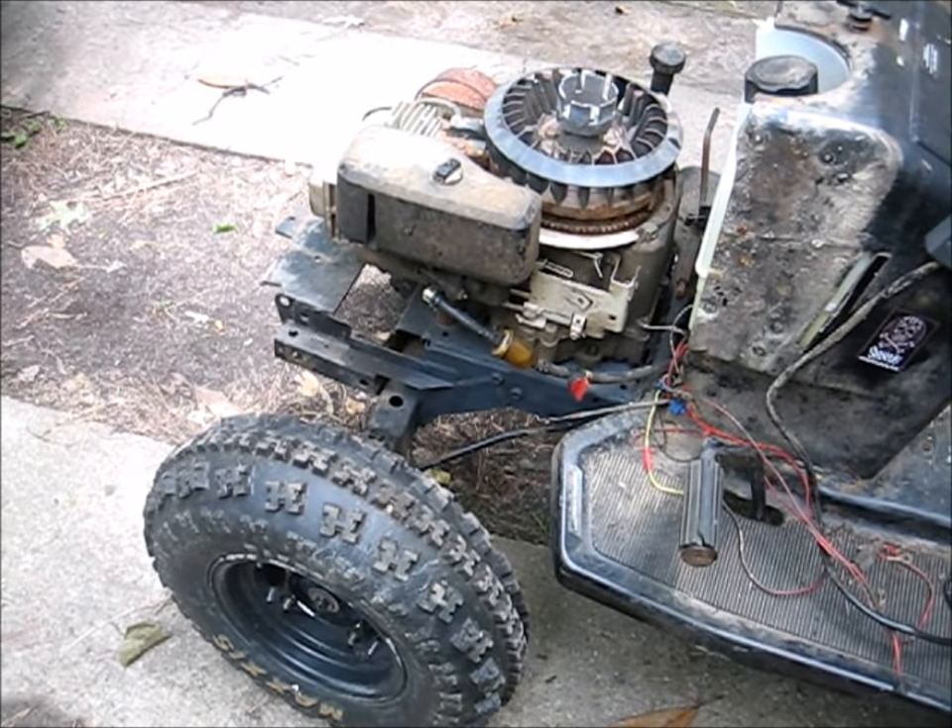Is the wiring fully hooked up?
No.